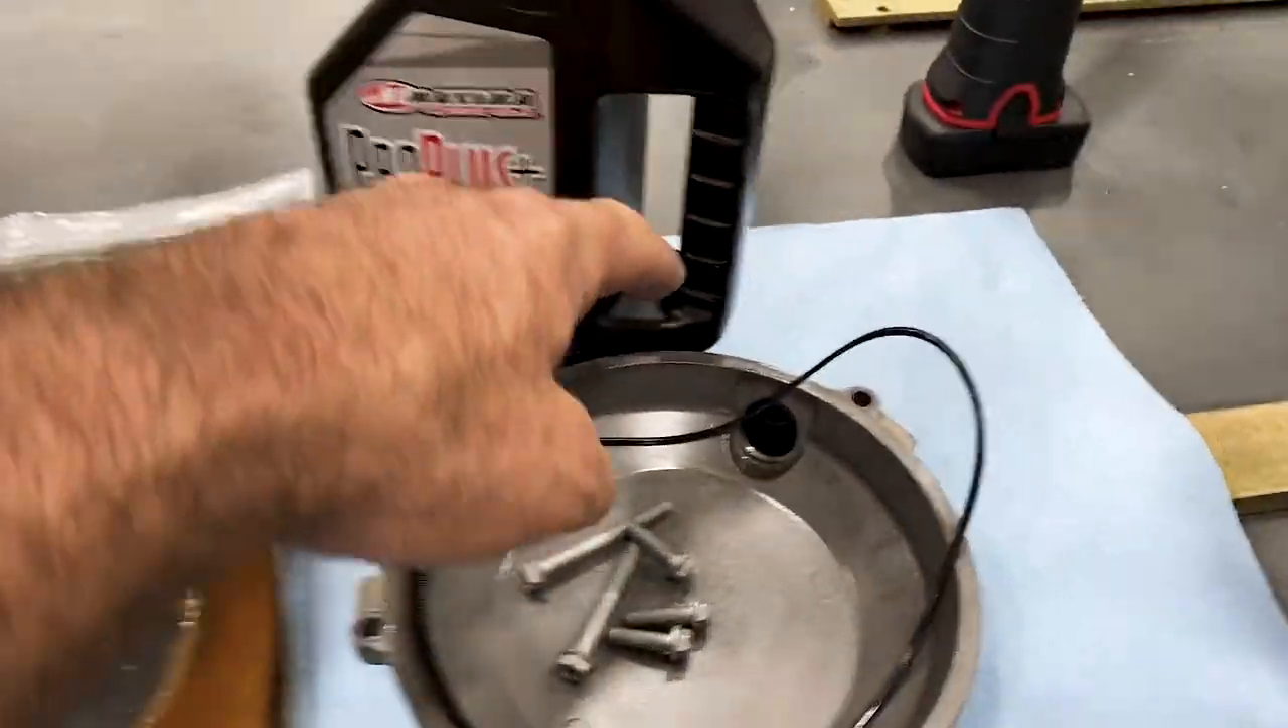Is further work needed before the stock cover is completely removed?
No.